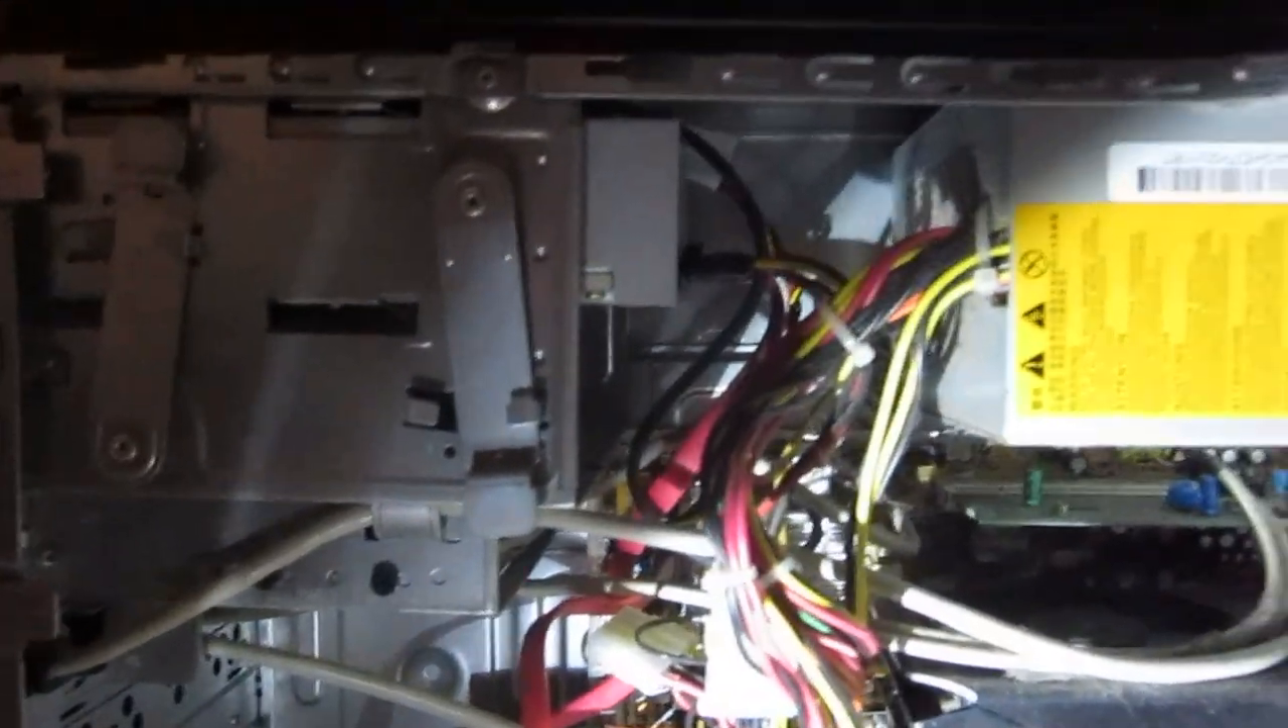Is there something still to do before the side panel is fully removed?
No.